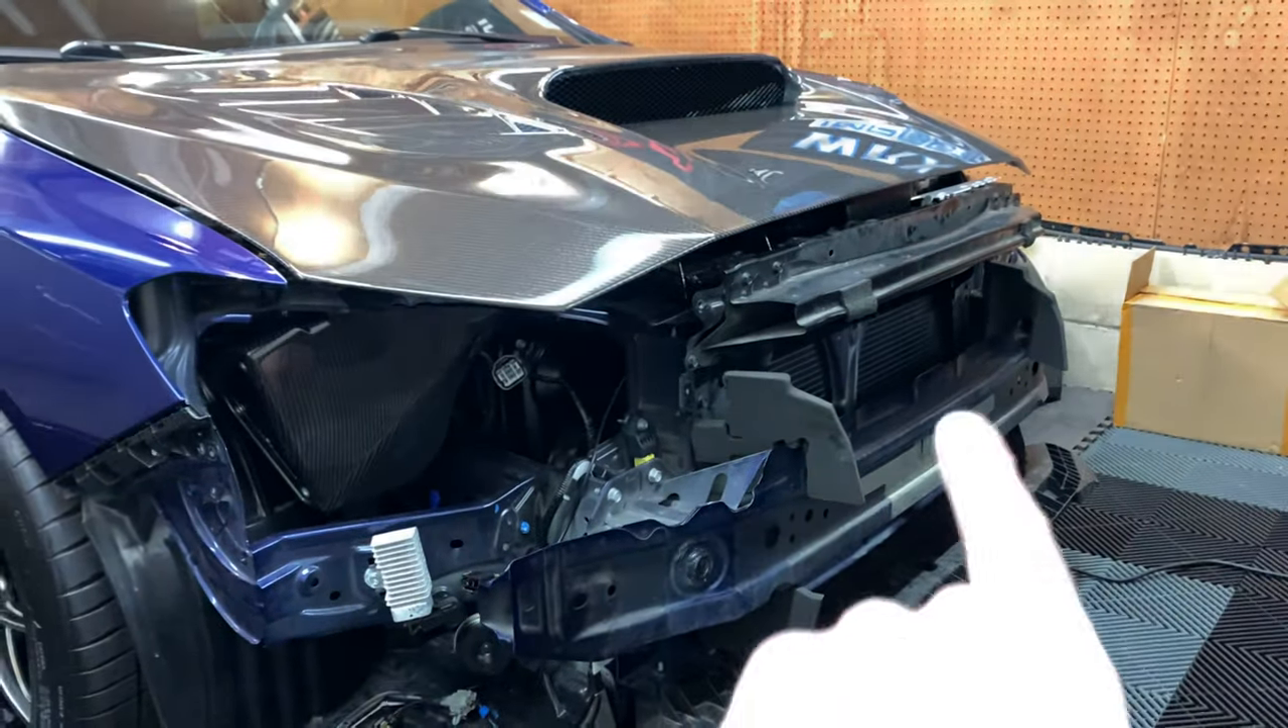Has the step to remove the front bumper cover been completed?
Yes.